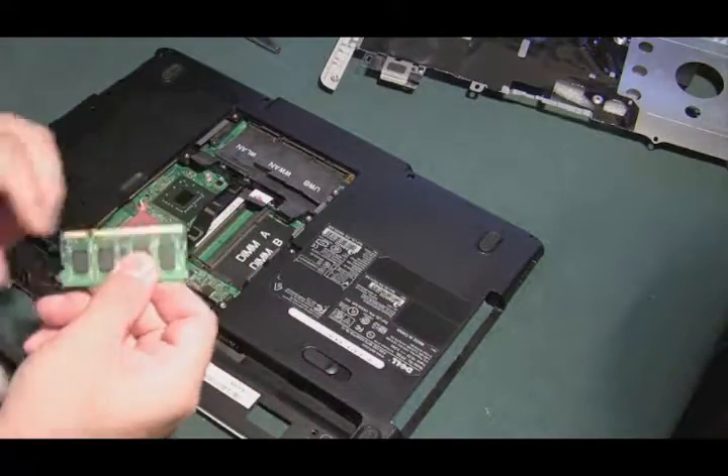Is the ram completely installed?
No.